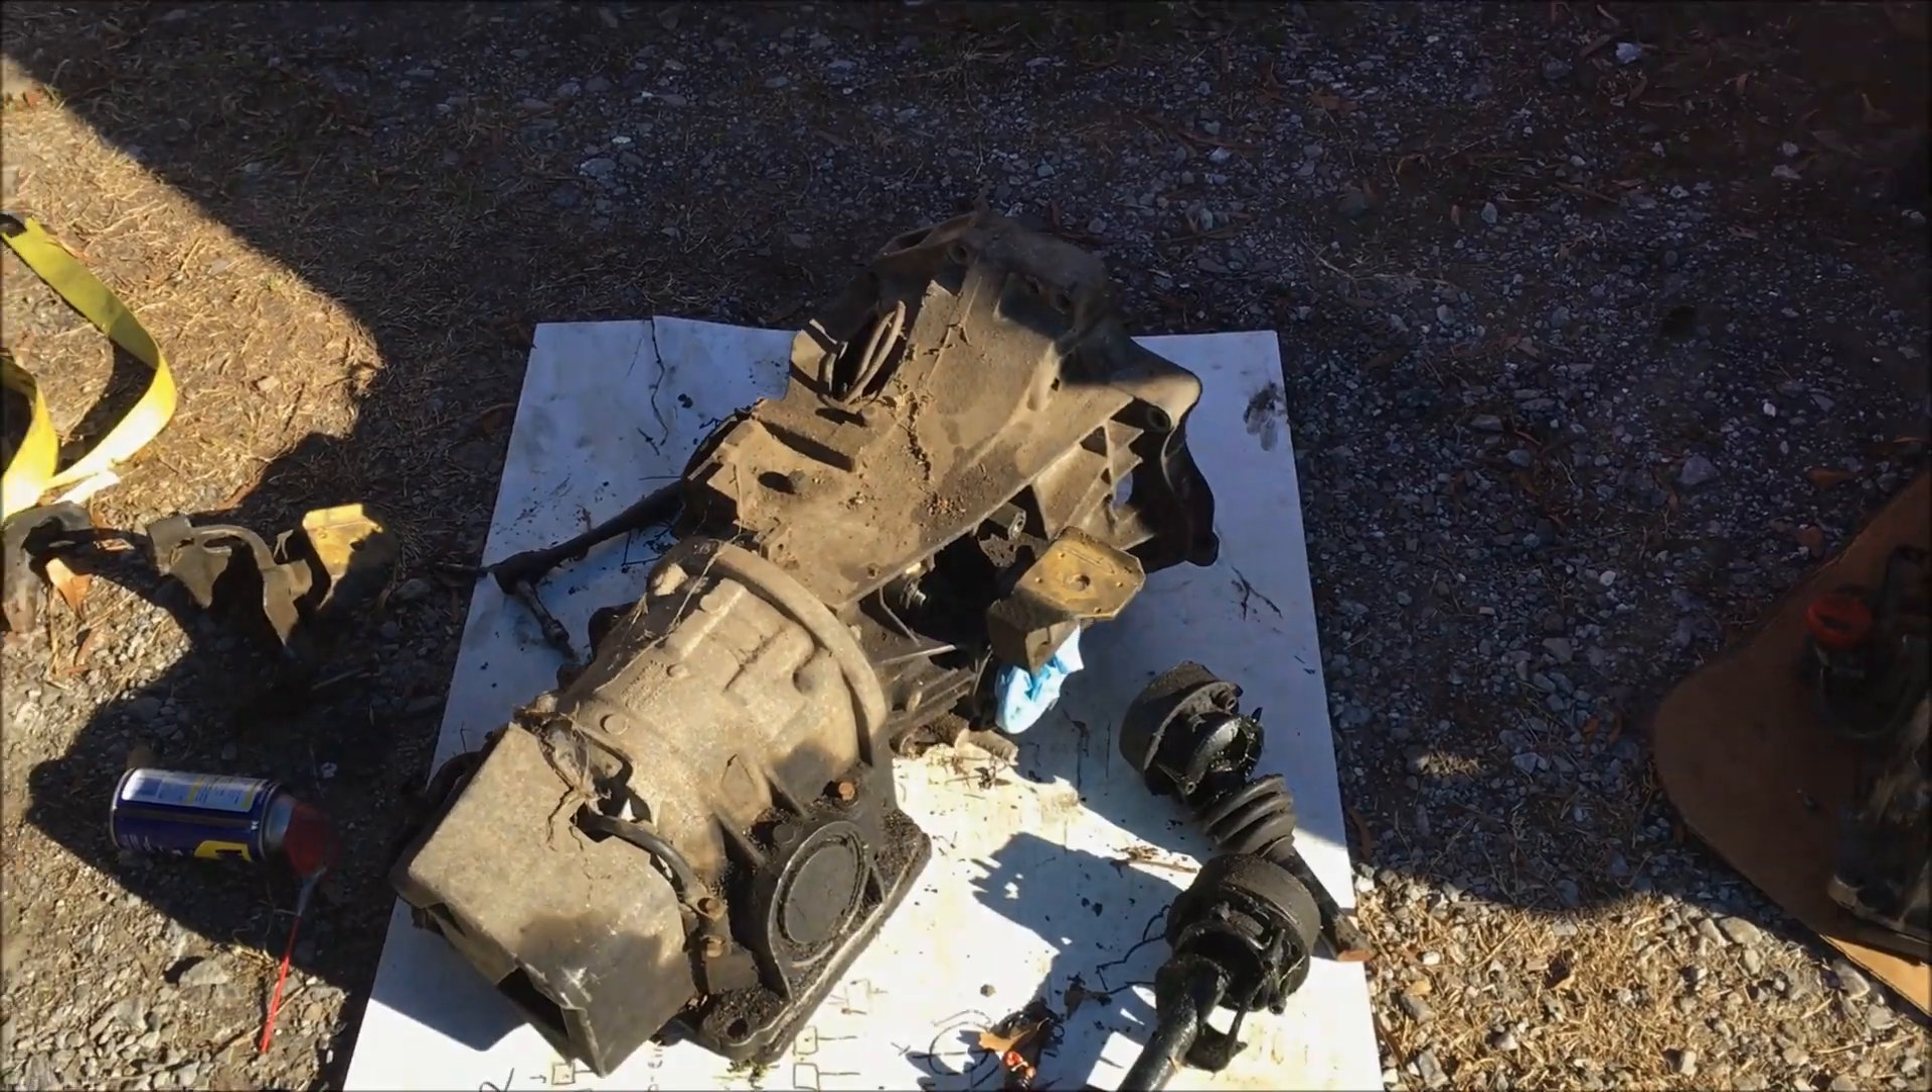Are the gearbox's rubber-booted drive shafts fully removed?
Yes.